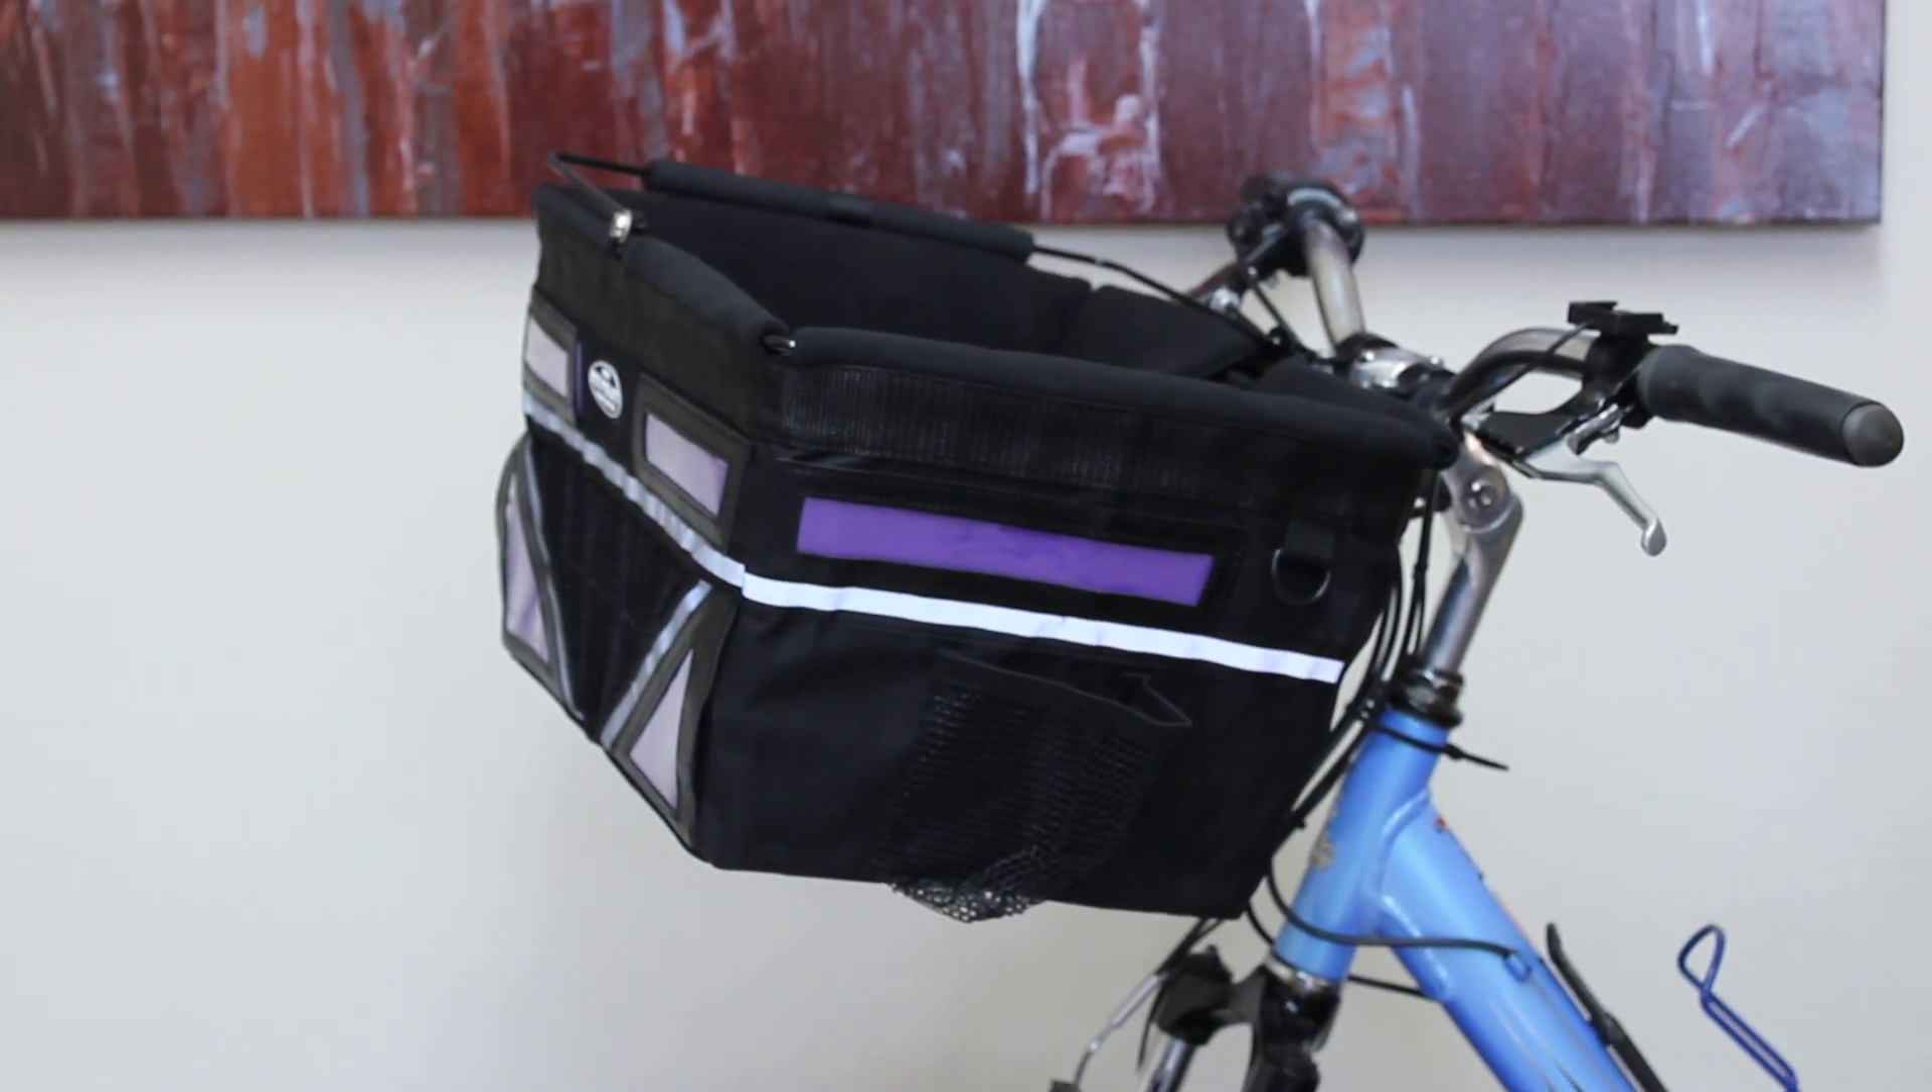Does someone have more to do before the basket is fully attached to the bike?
No.